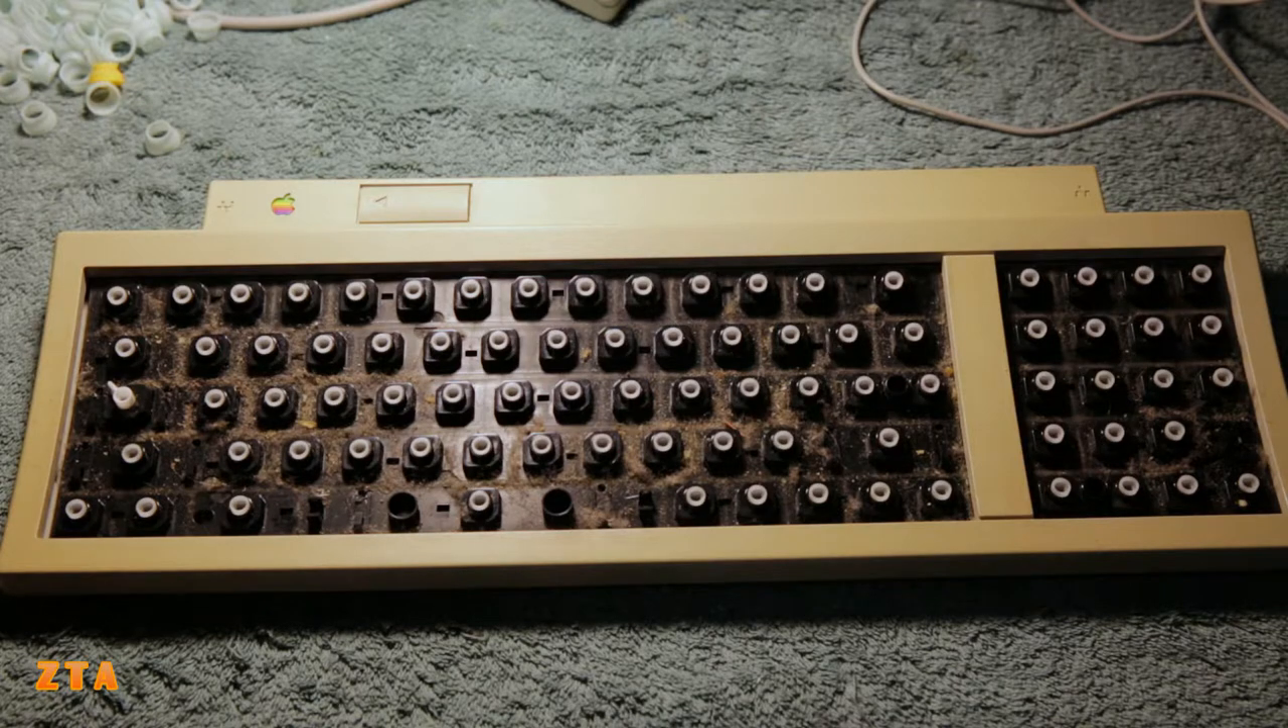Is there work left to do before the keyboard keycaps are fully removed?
No.